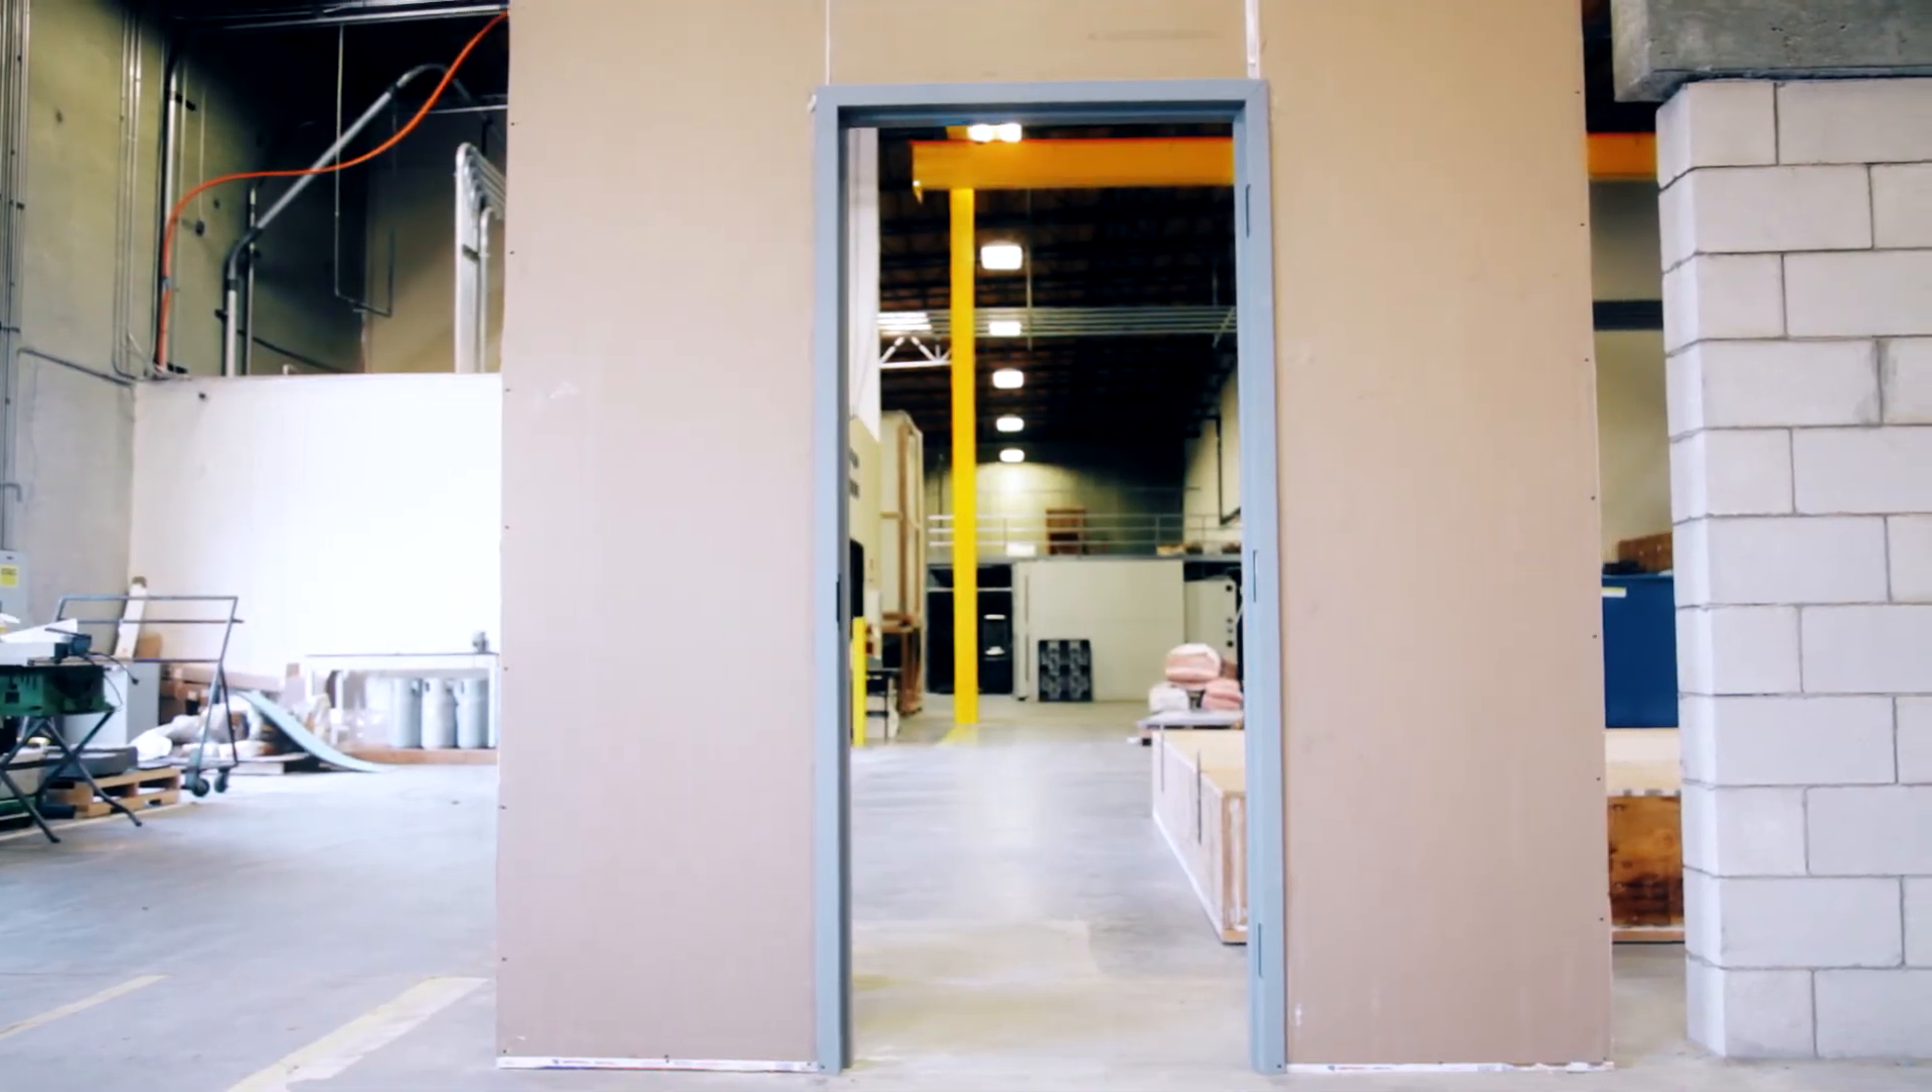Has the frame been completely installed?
Yes.